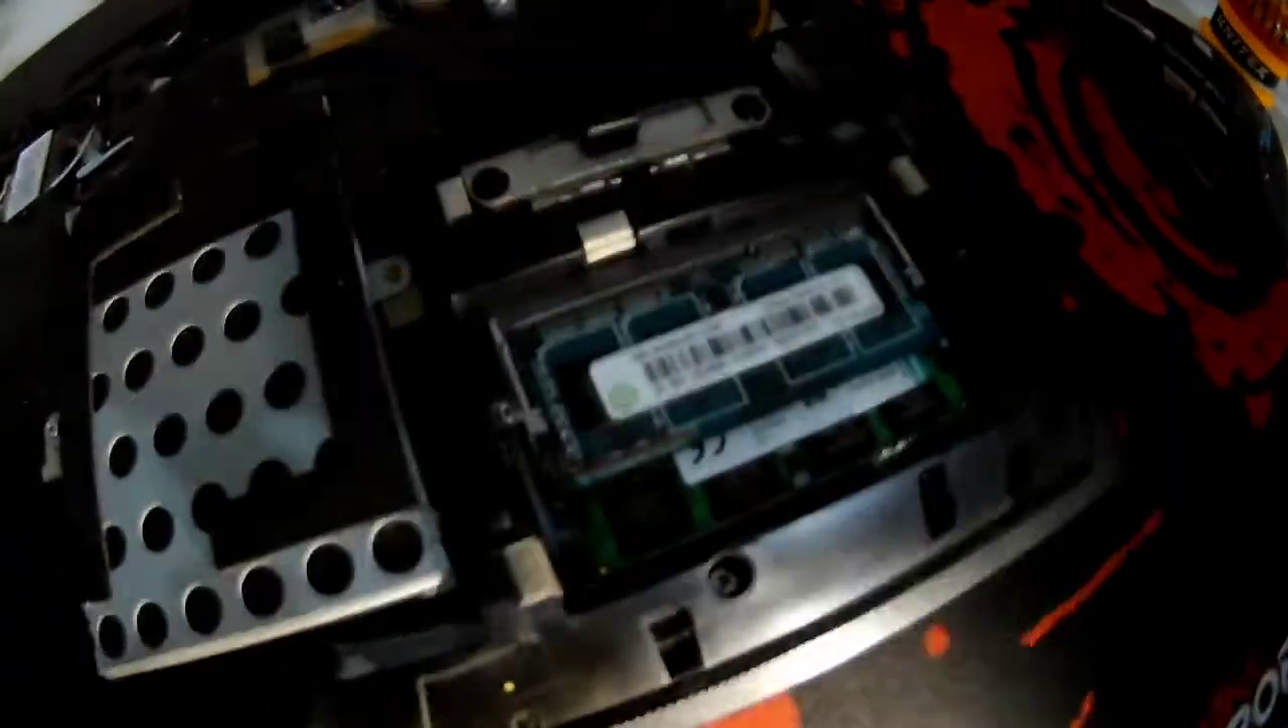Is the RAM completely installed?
Yes.